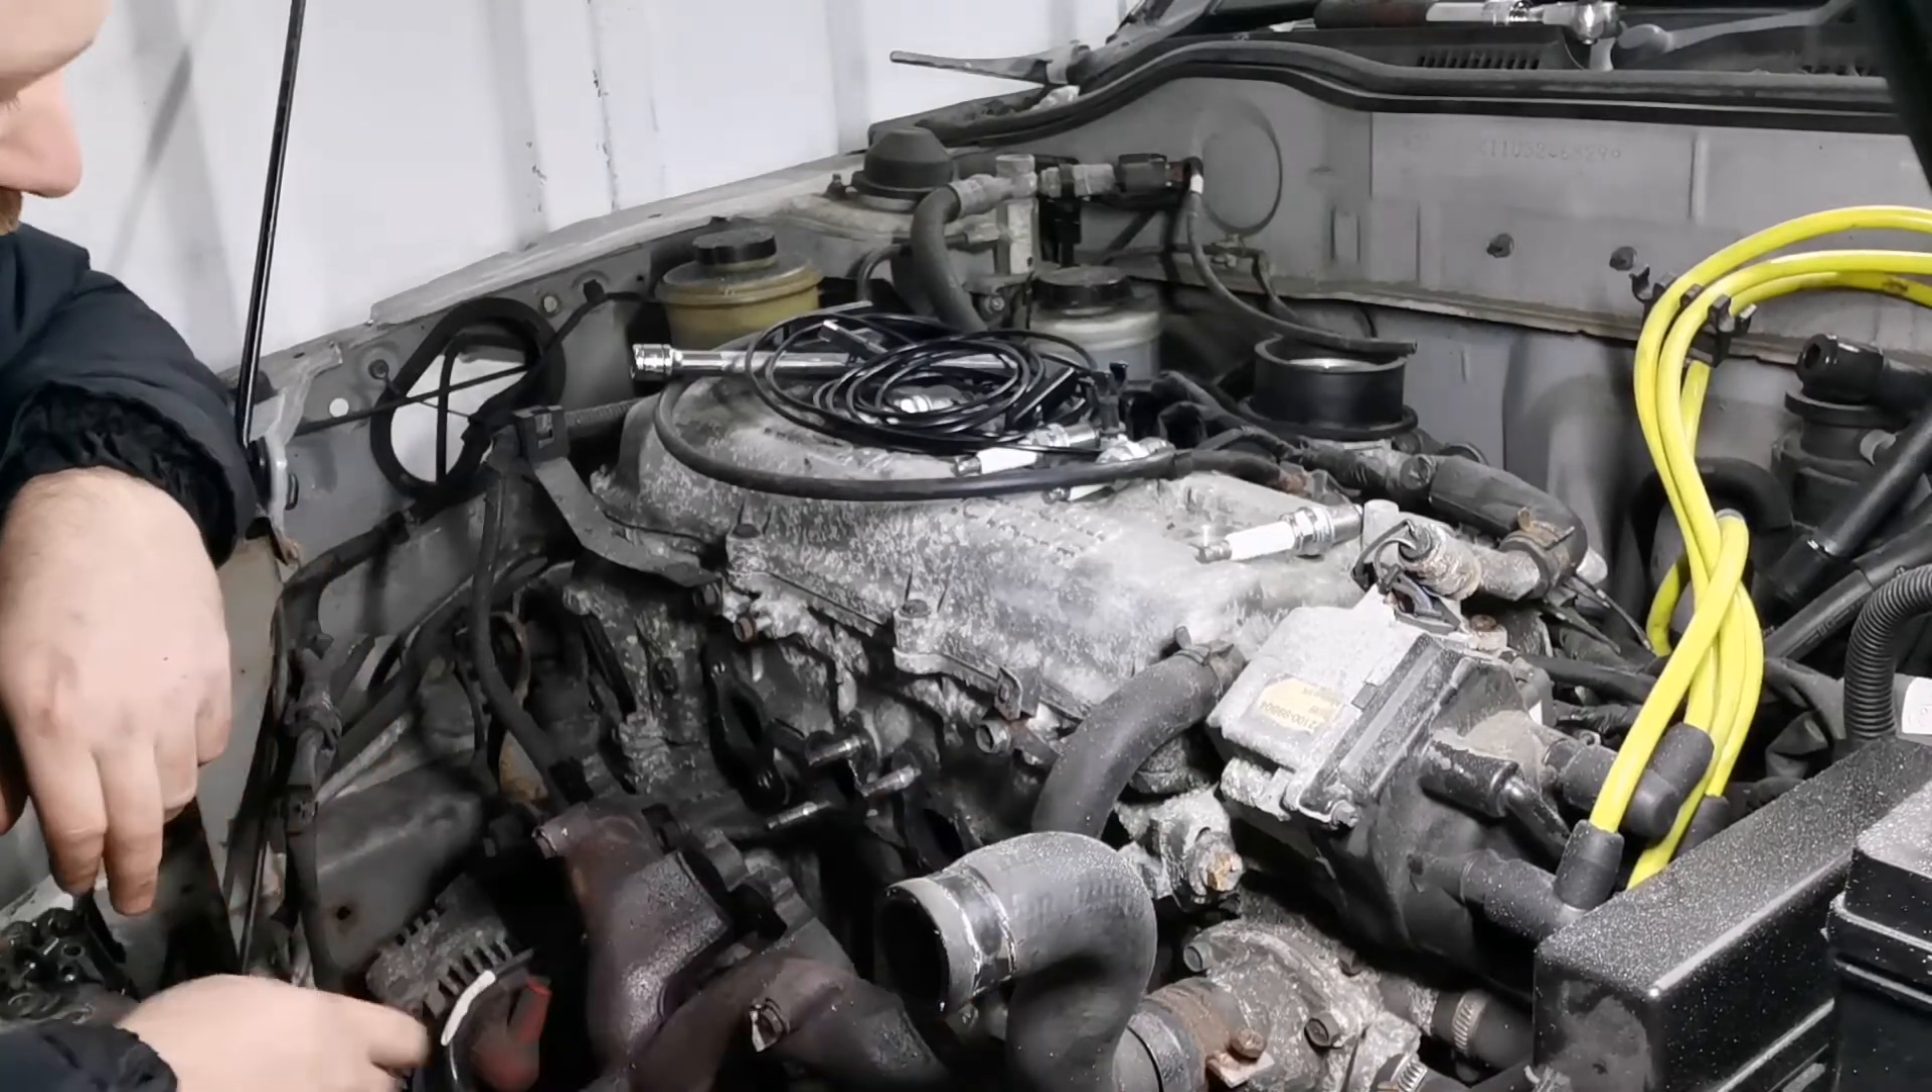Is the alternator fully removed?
No.